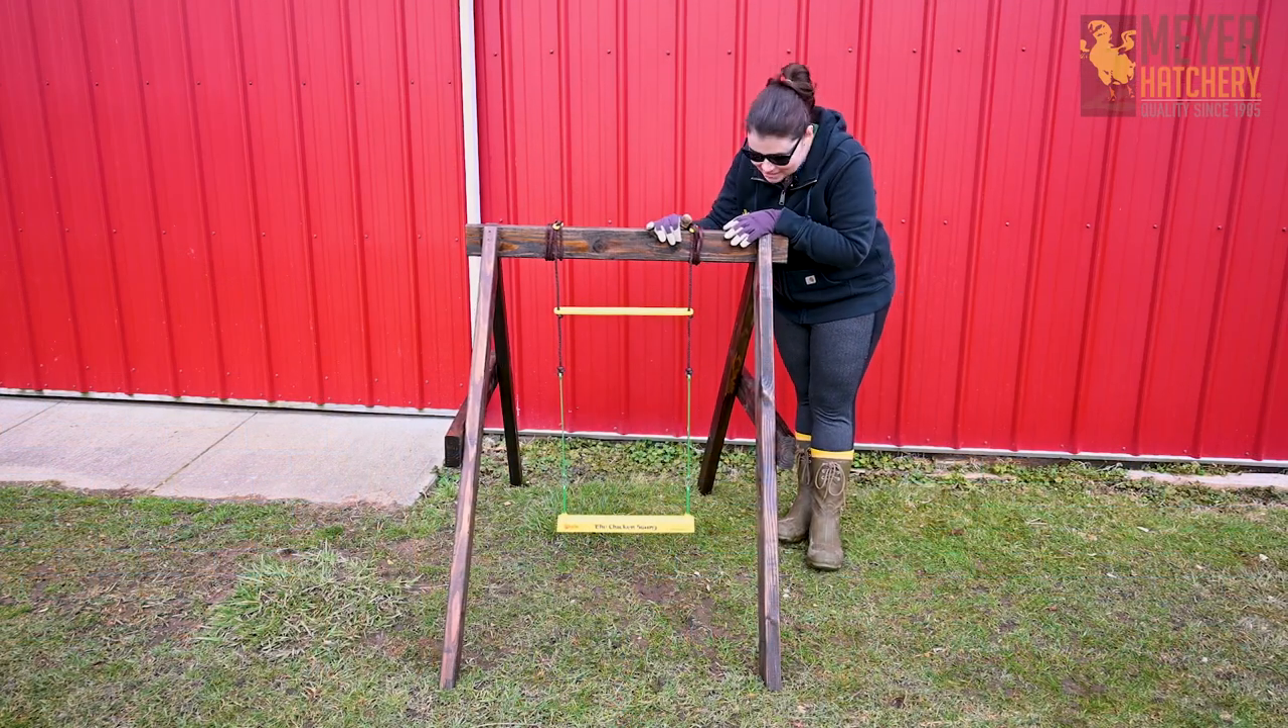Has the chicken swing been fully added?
Yes.